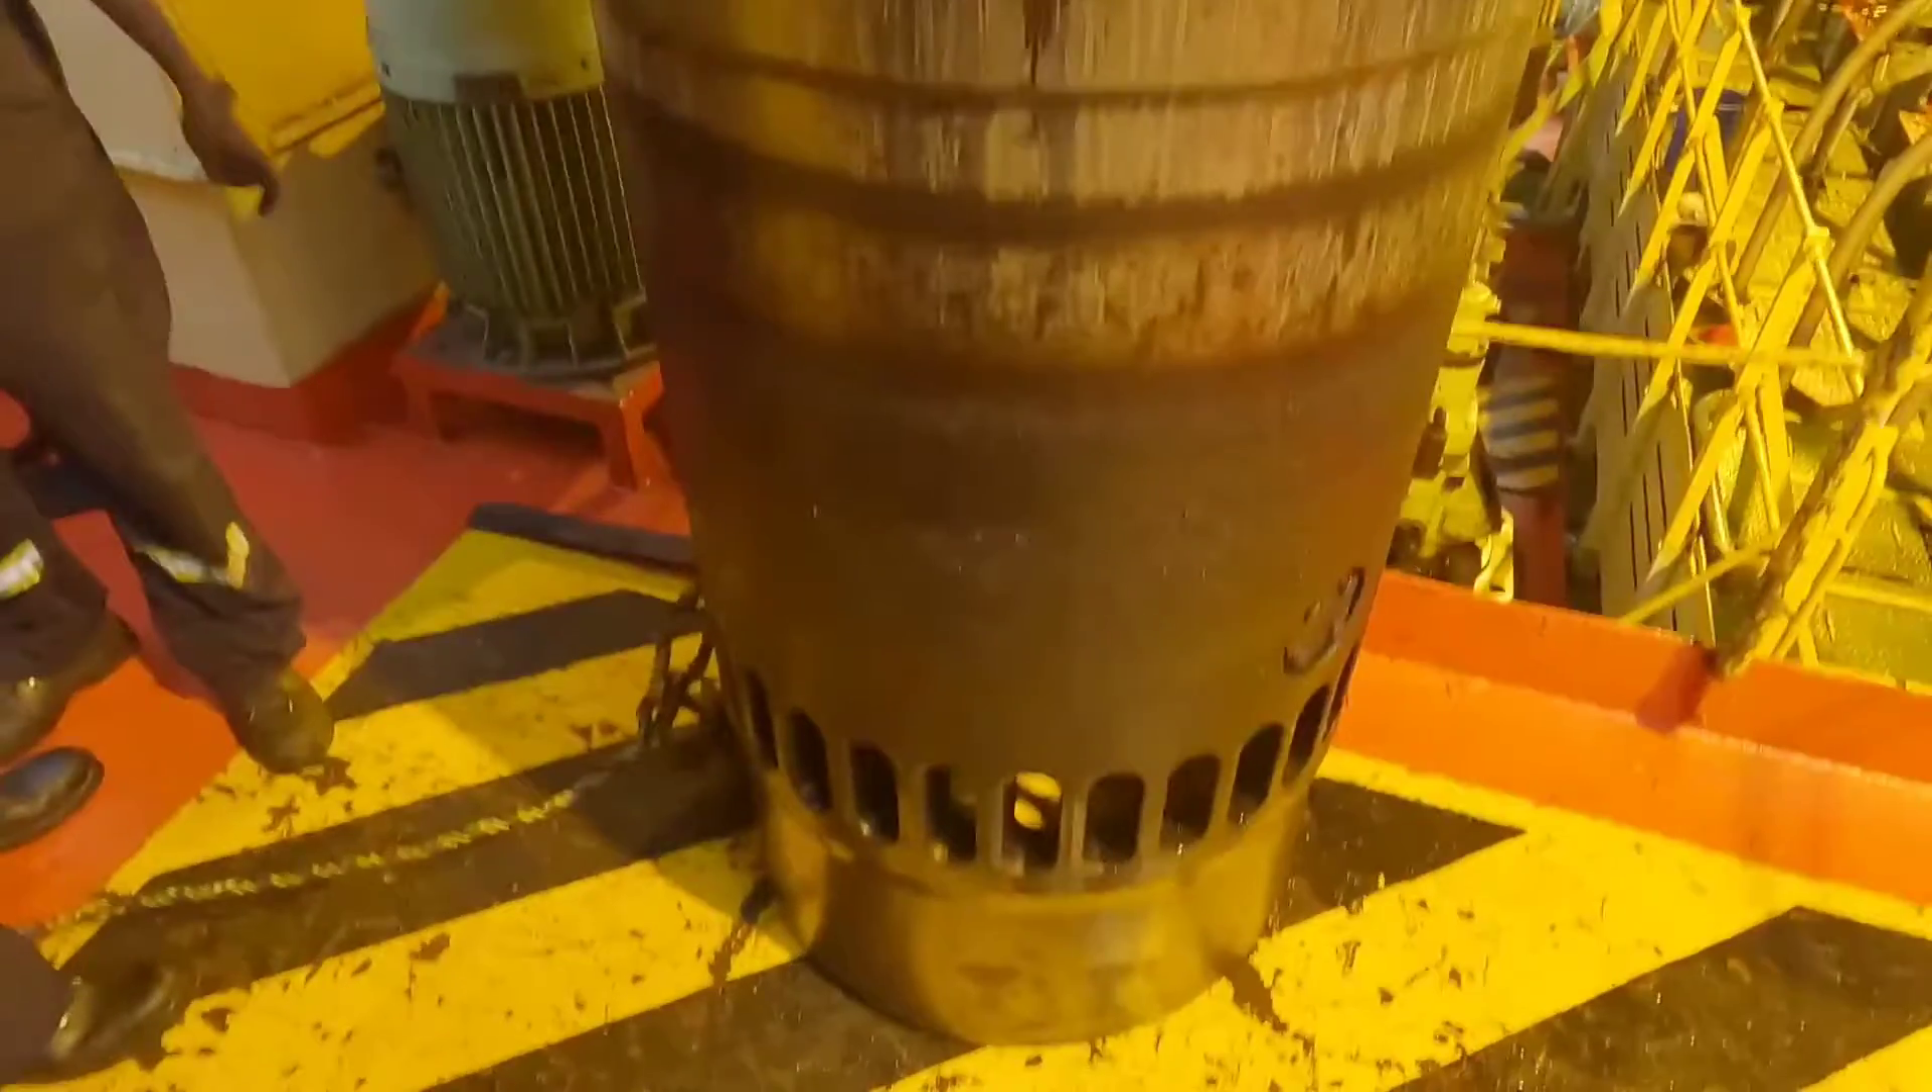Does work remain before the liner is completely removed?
No.